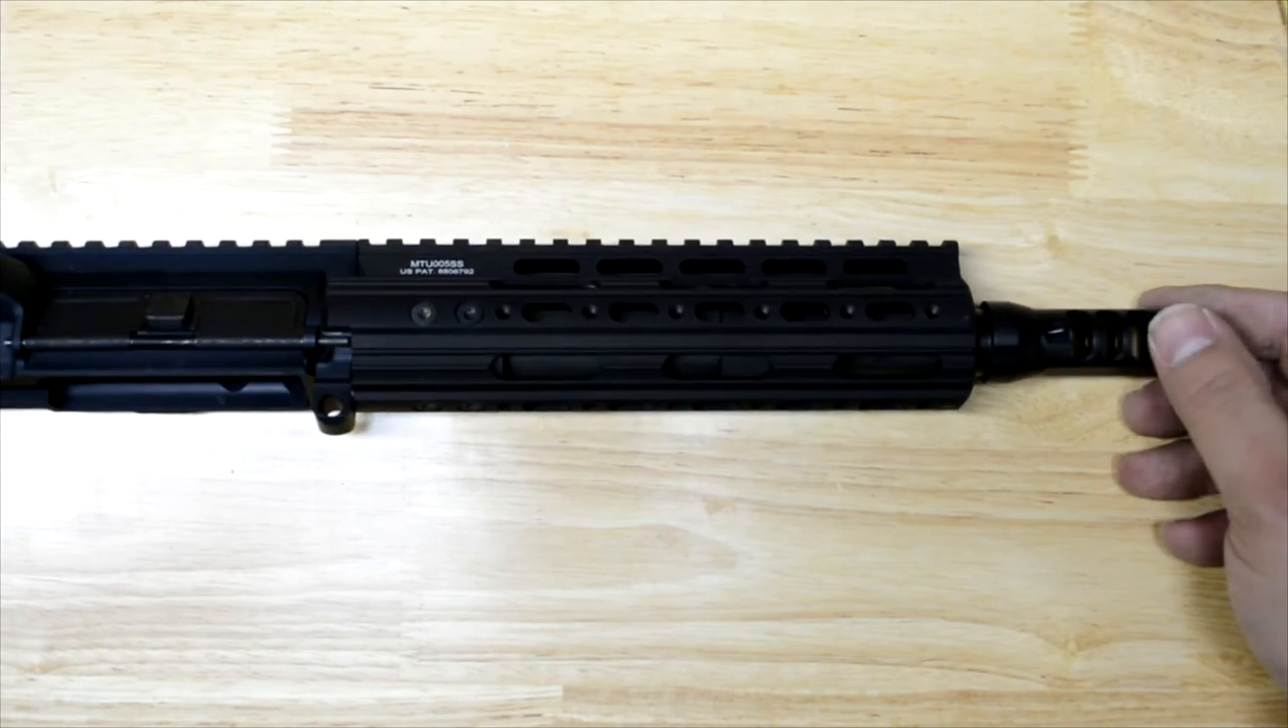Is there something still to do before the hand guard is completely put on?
No.